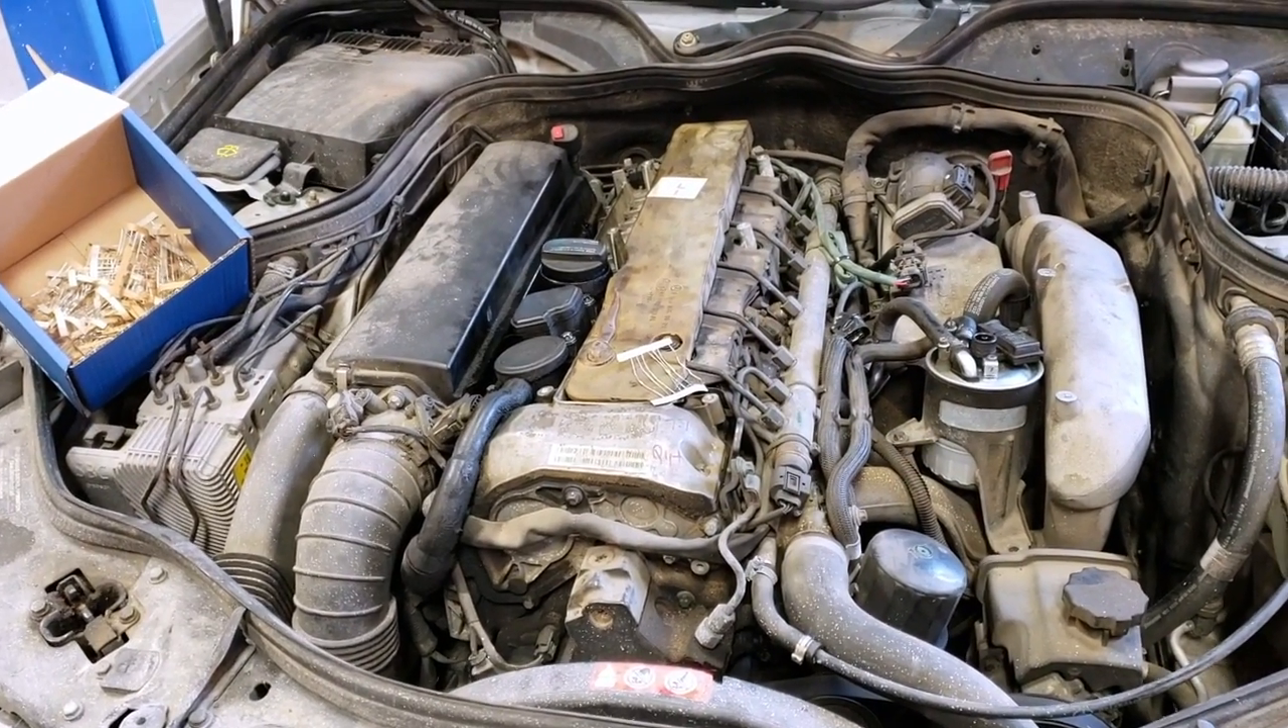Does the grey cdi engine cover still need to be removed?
No.